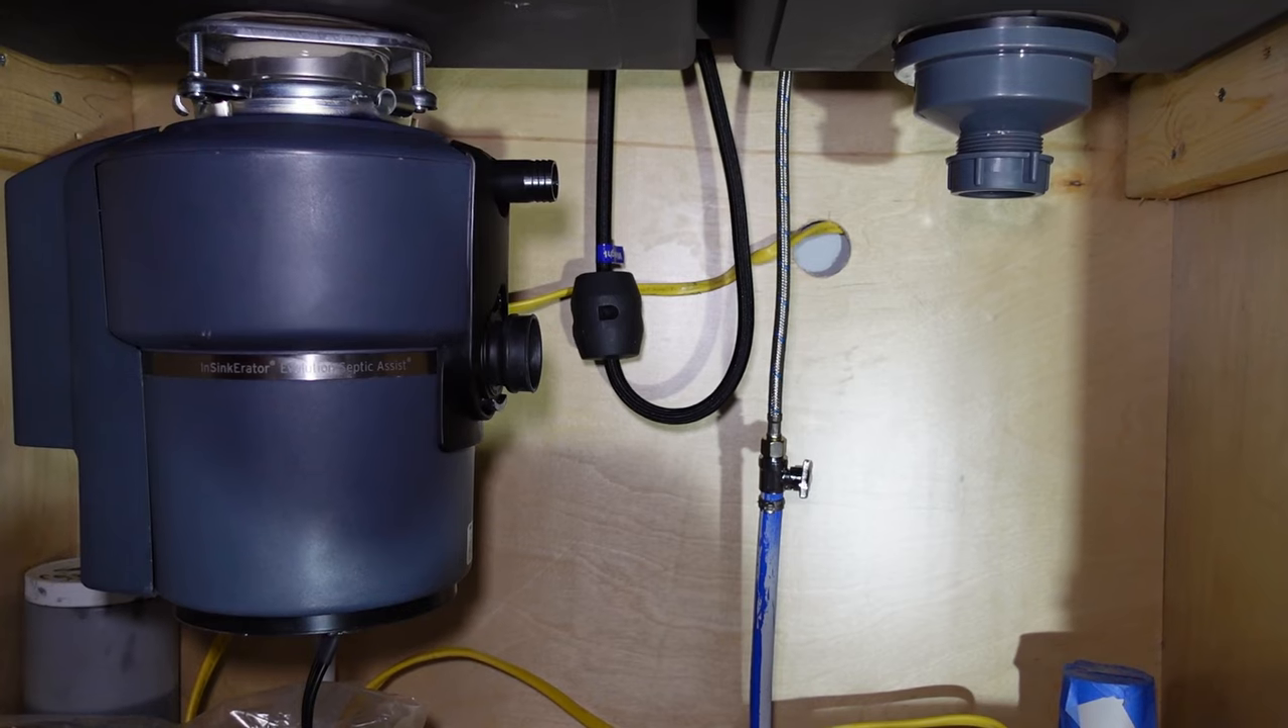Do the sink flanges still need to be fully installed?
No.